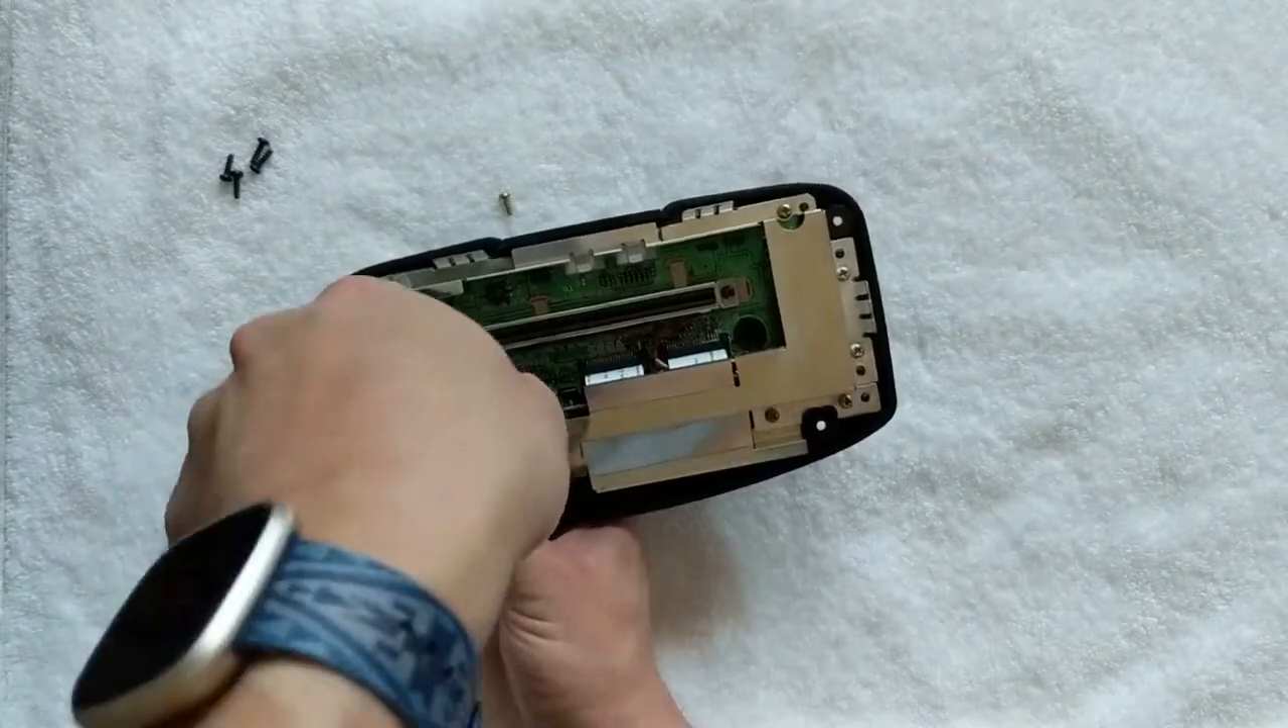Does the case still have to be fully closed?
Yes.